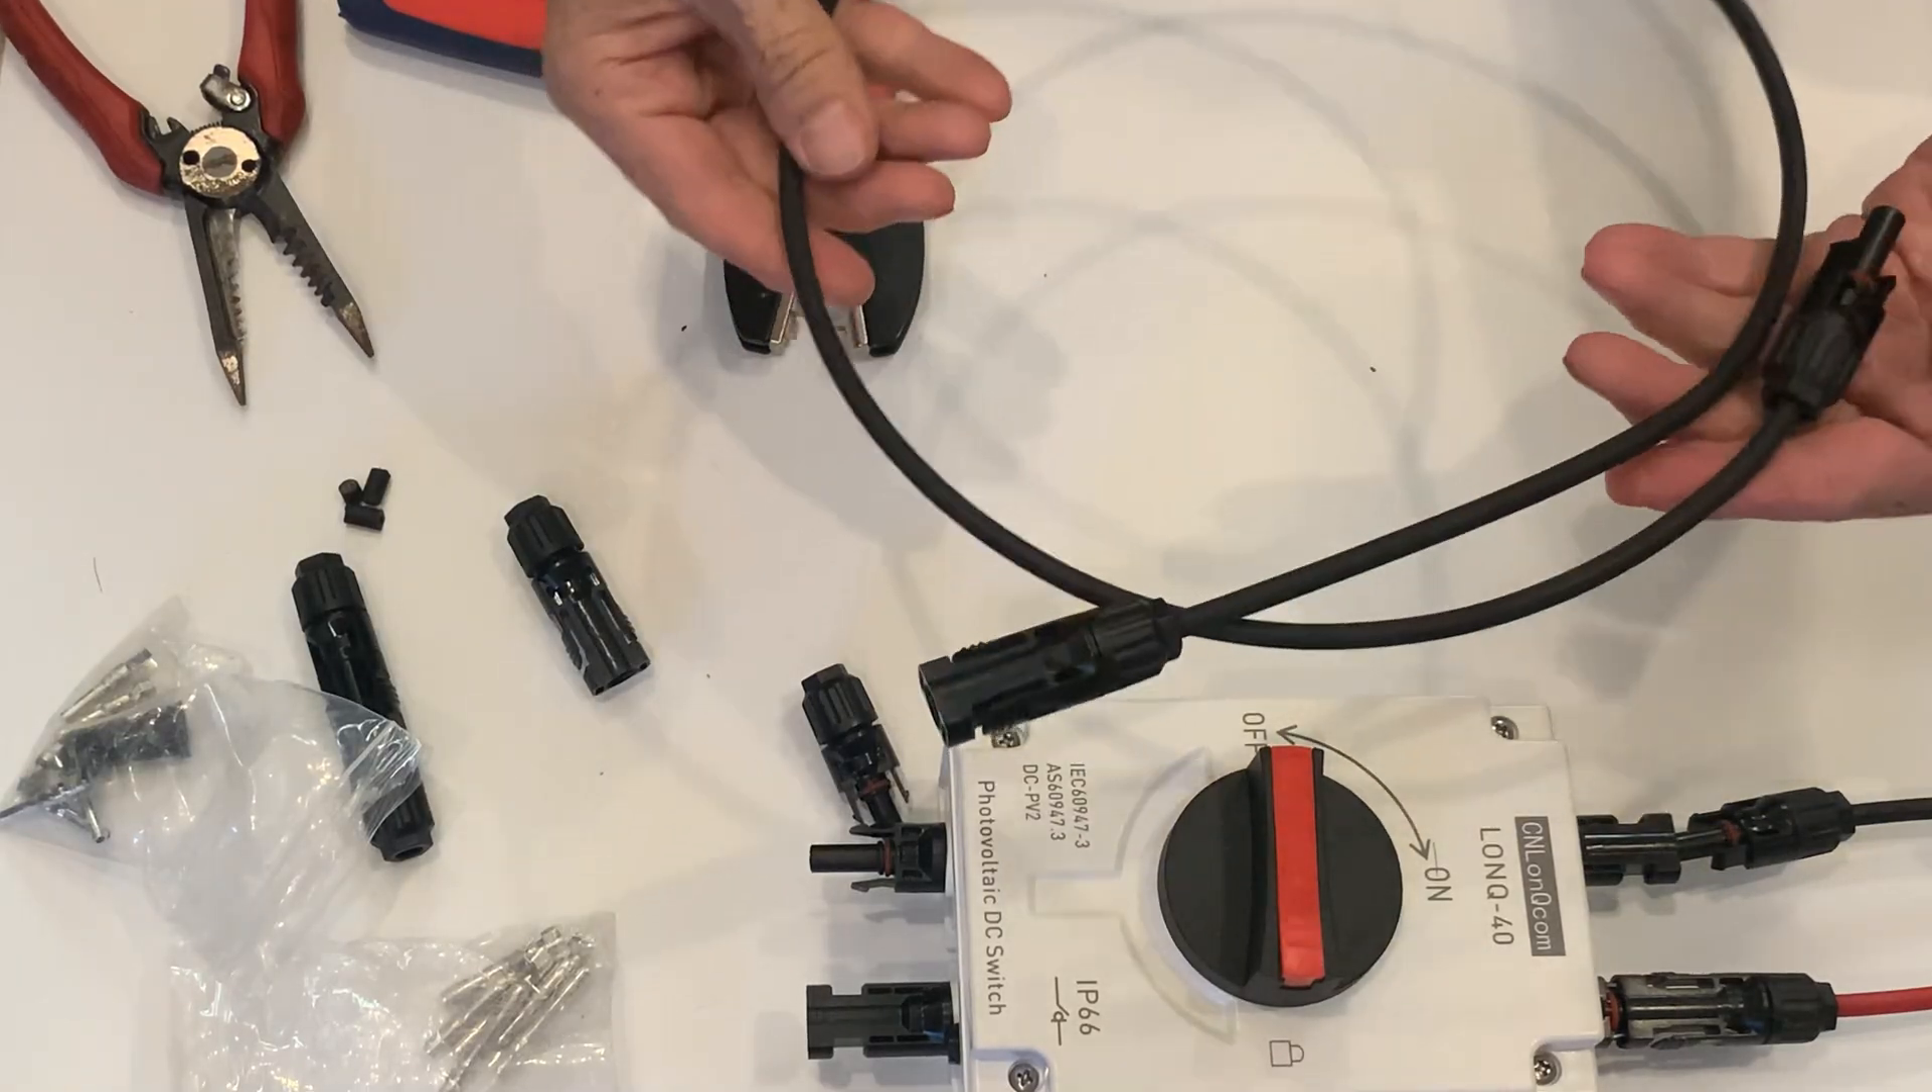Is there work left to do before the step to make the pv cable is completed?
No.